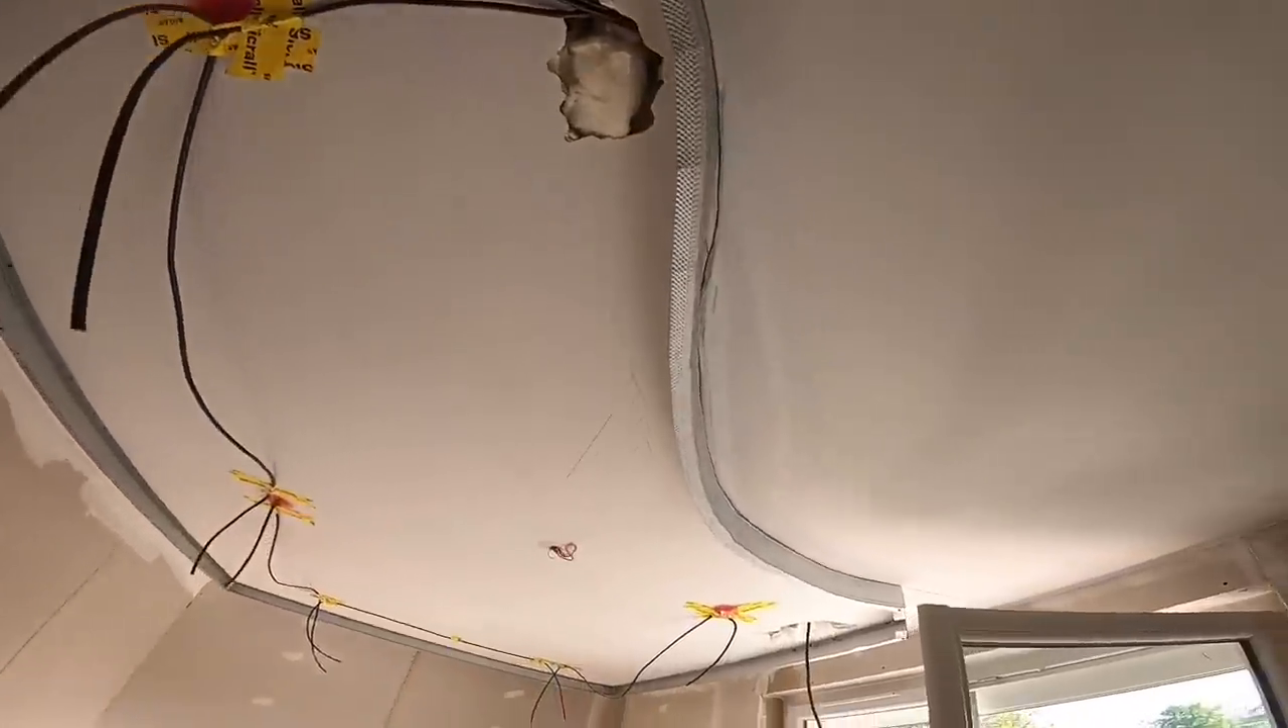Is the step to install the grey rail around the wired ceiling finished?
Yes.